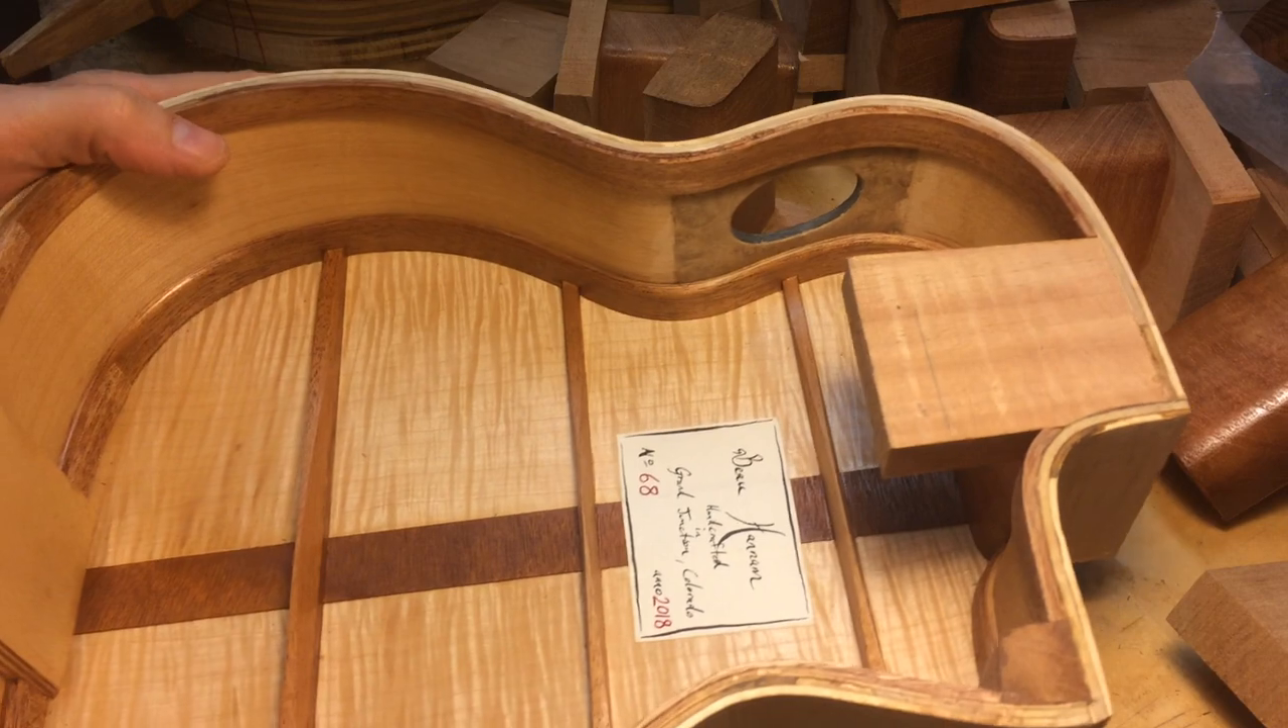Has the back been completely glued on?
Yes.